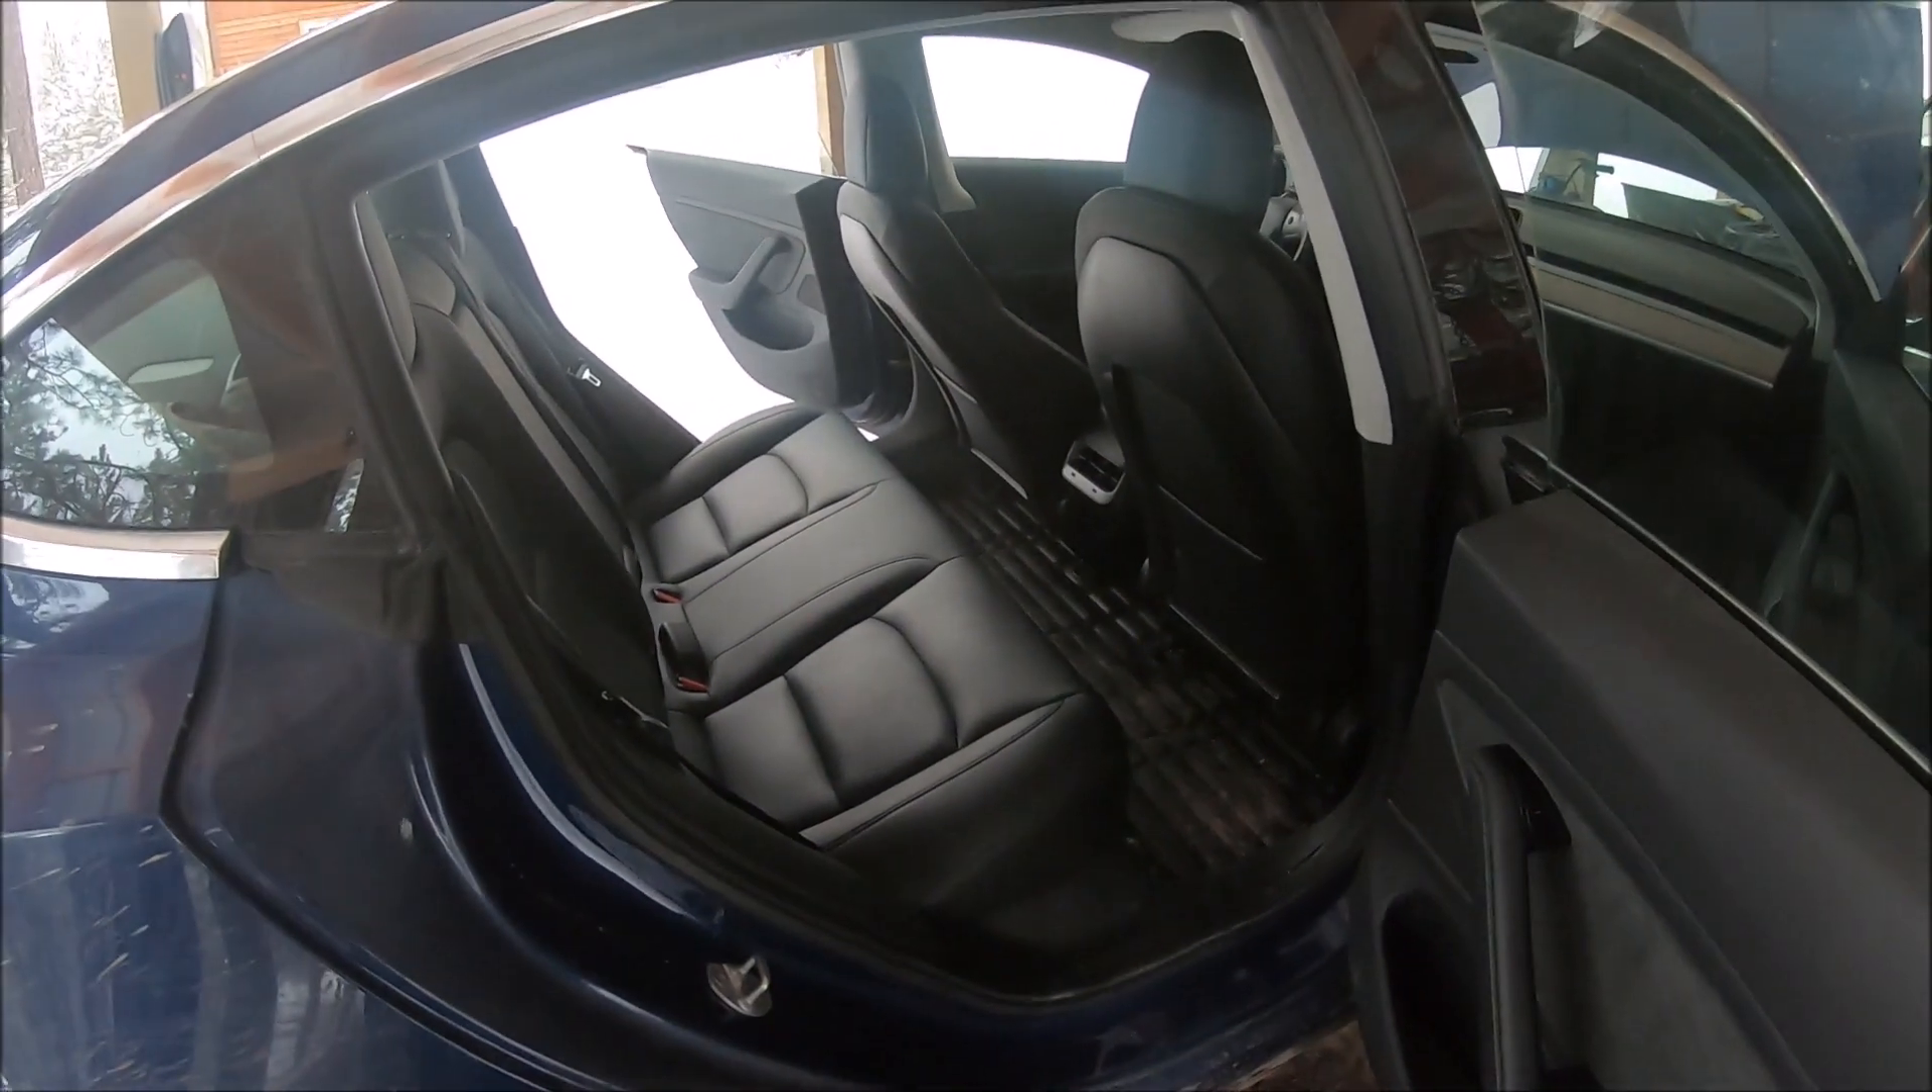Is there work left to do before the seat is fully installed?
No.